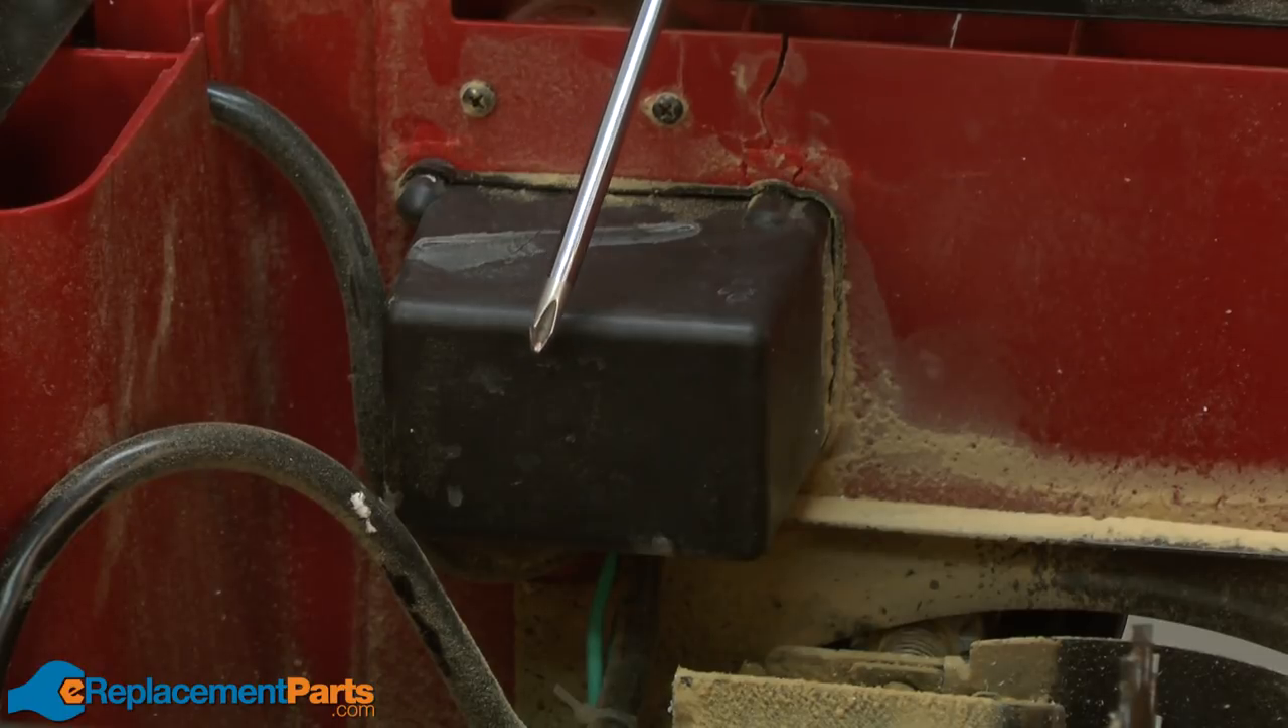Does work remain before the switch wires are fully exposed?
Yes.